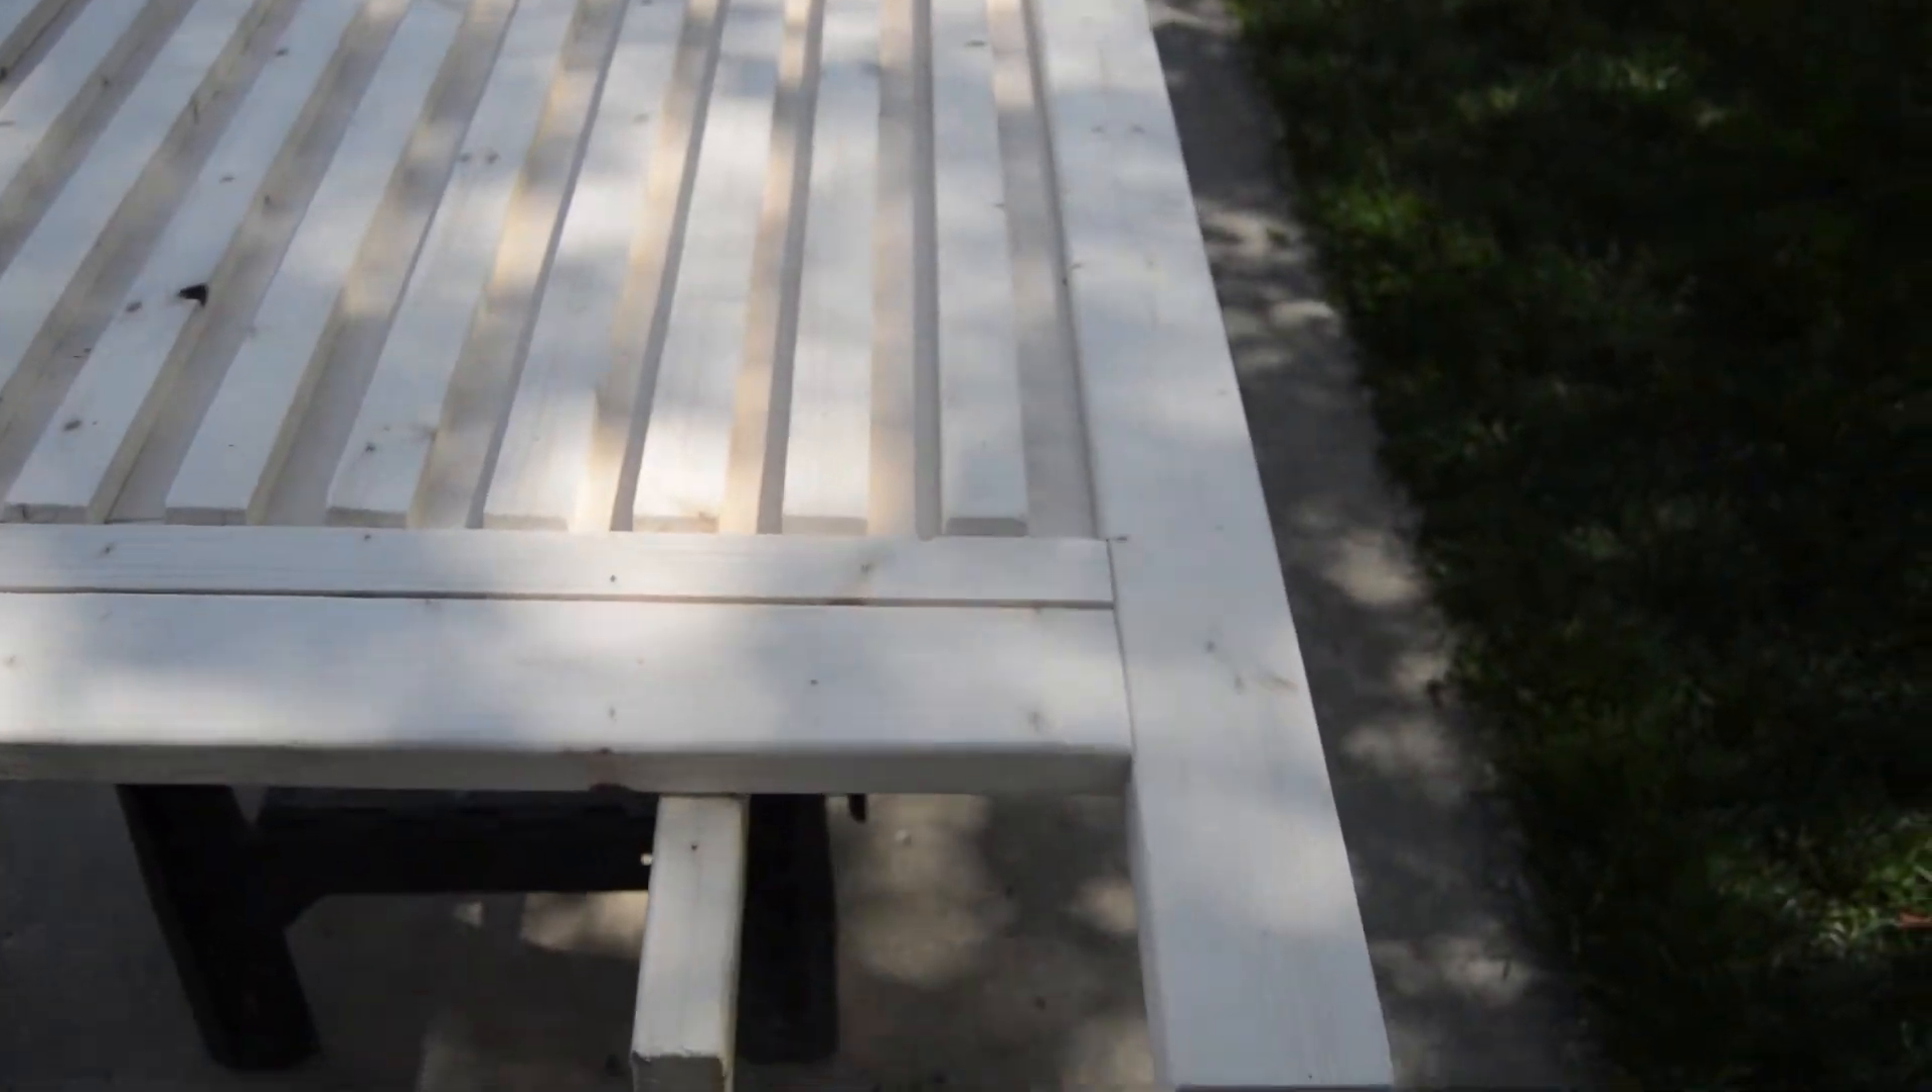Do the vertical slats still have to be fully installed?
No.